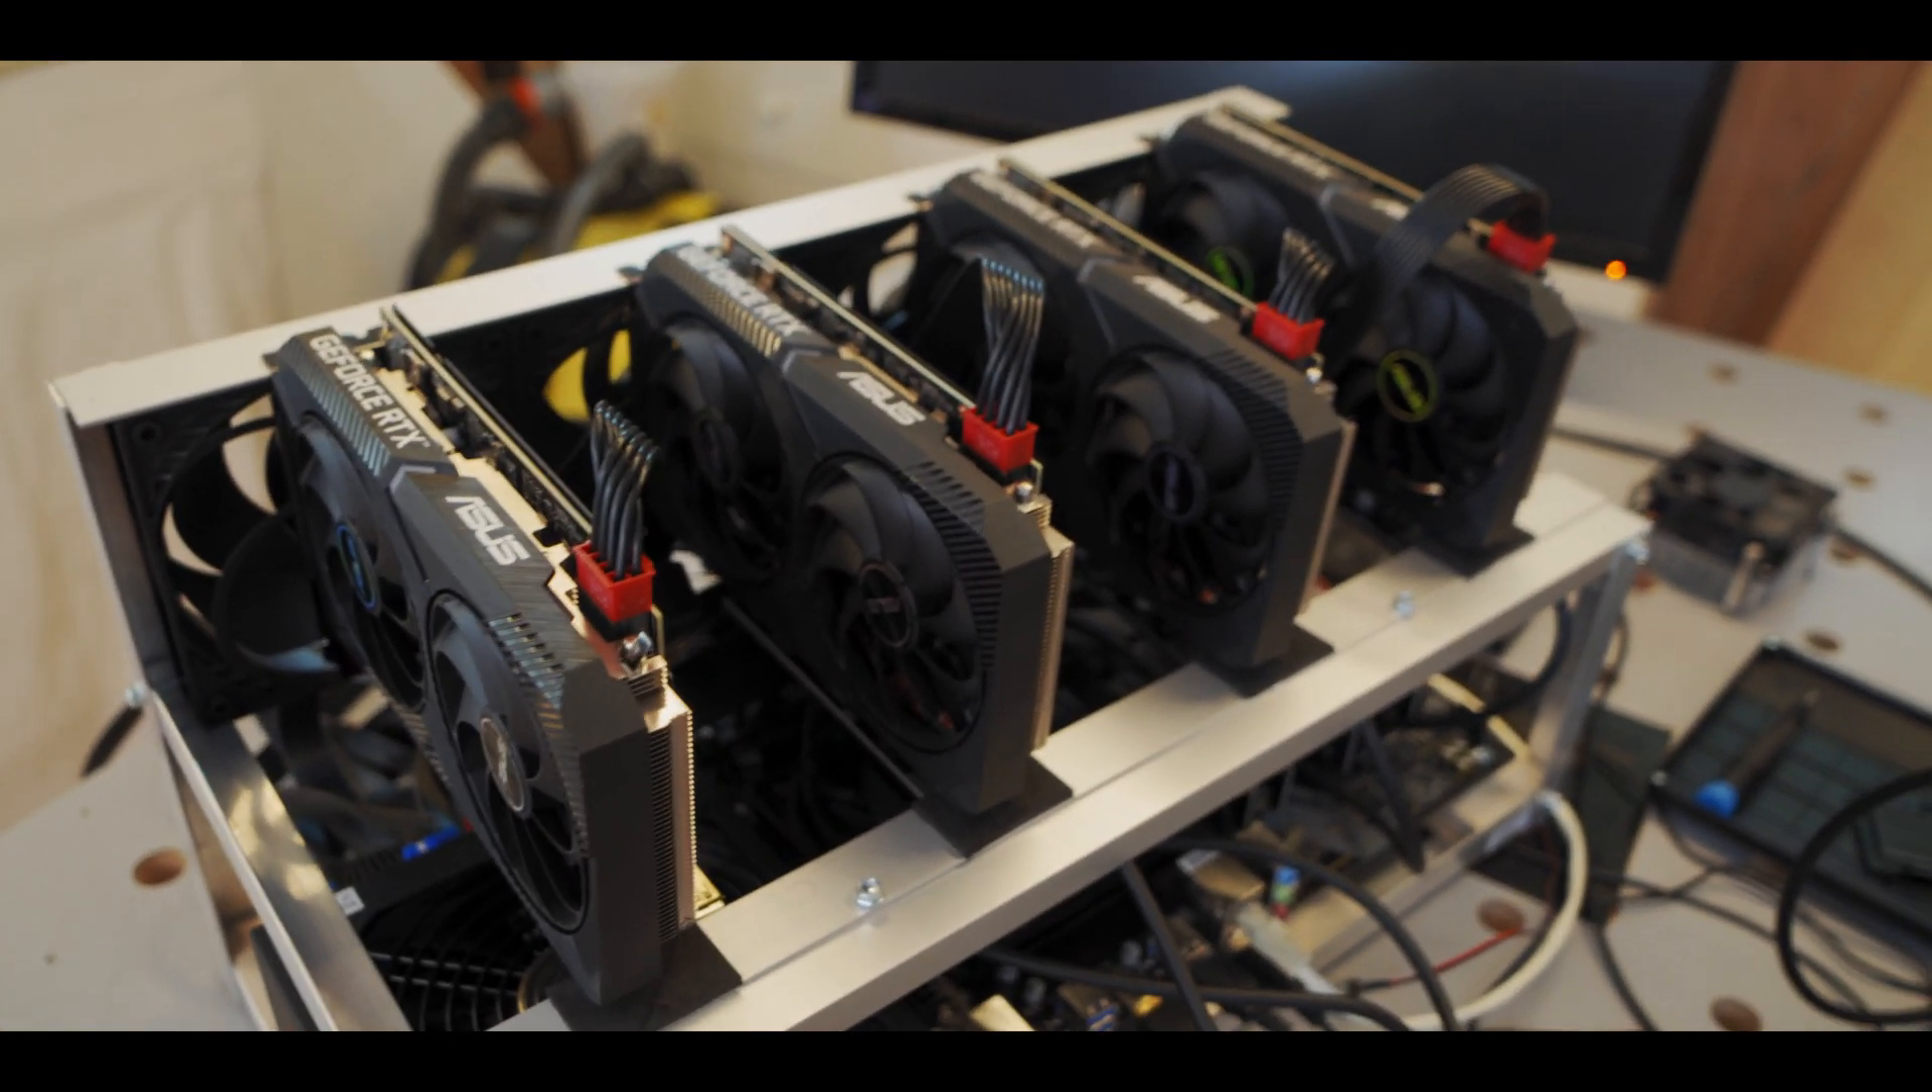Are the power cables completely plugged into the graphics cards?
Yes.